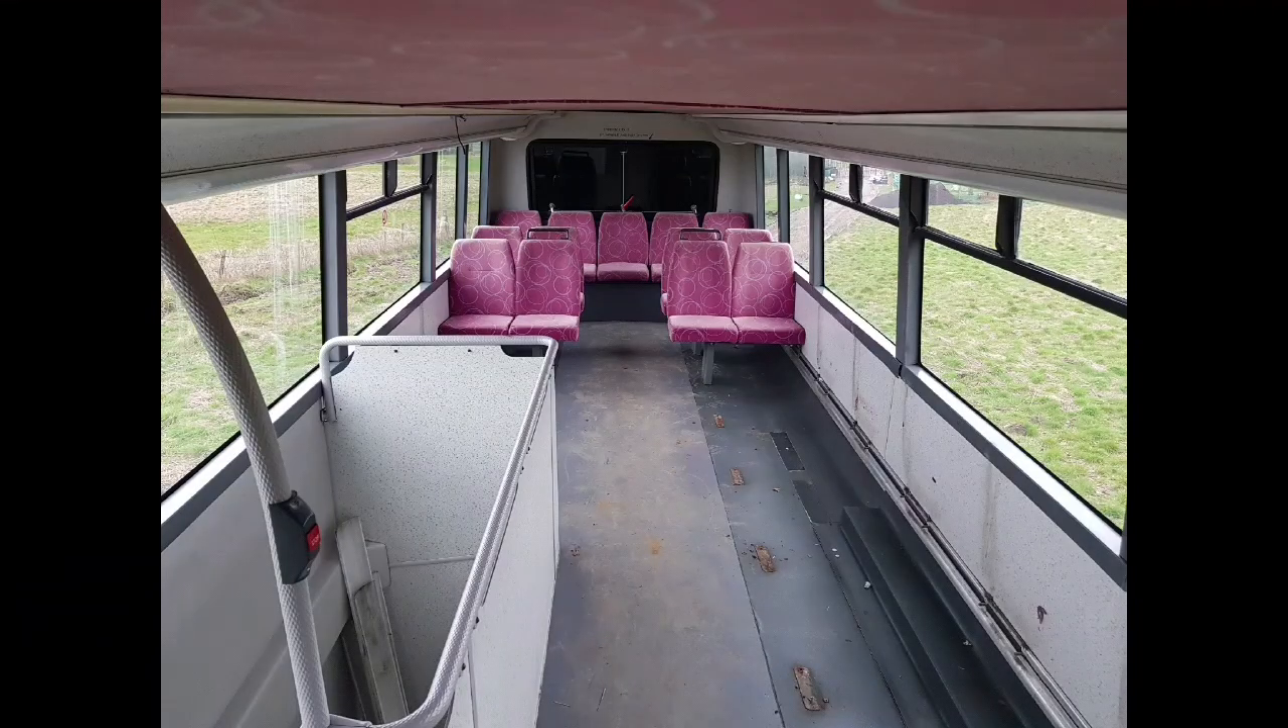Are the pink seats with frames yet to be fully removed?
Yes.